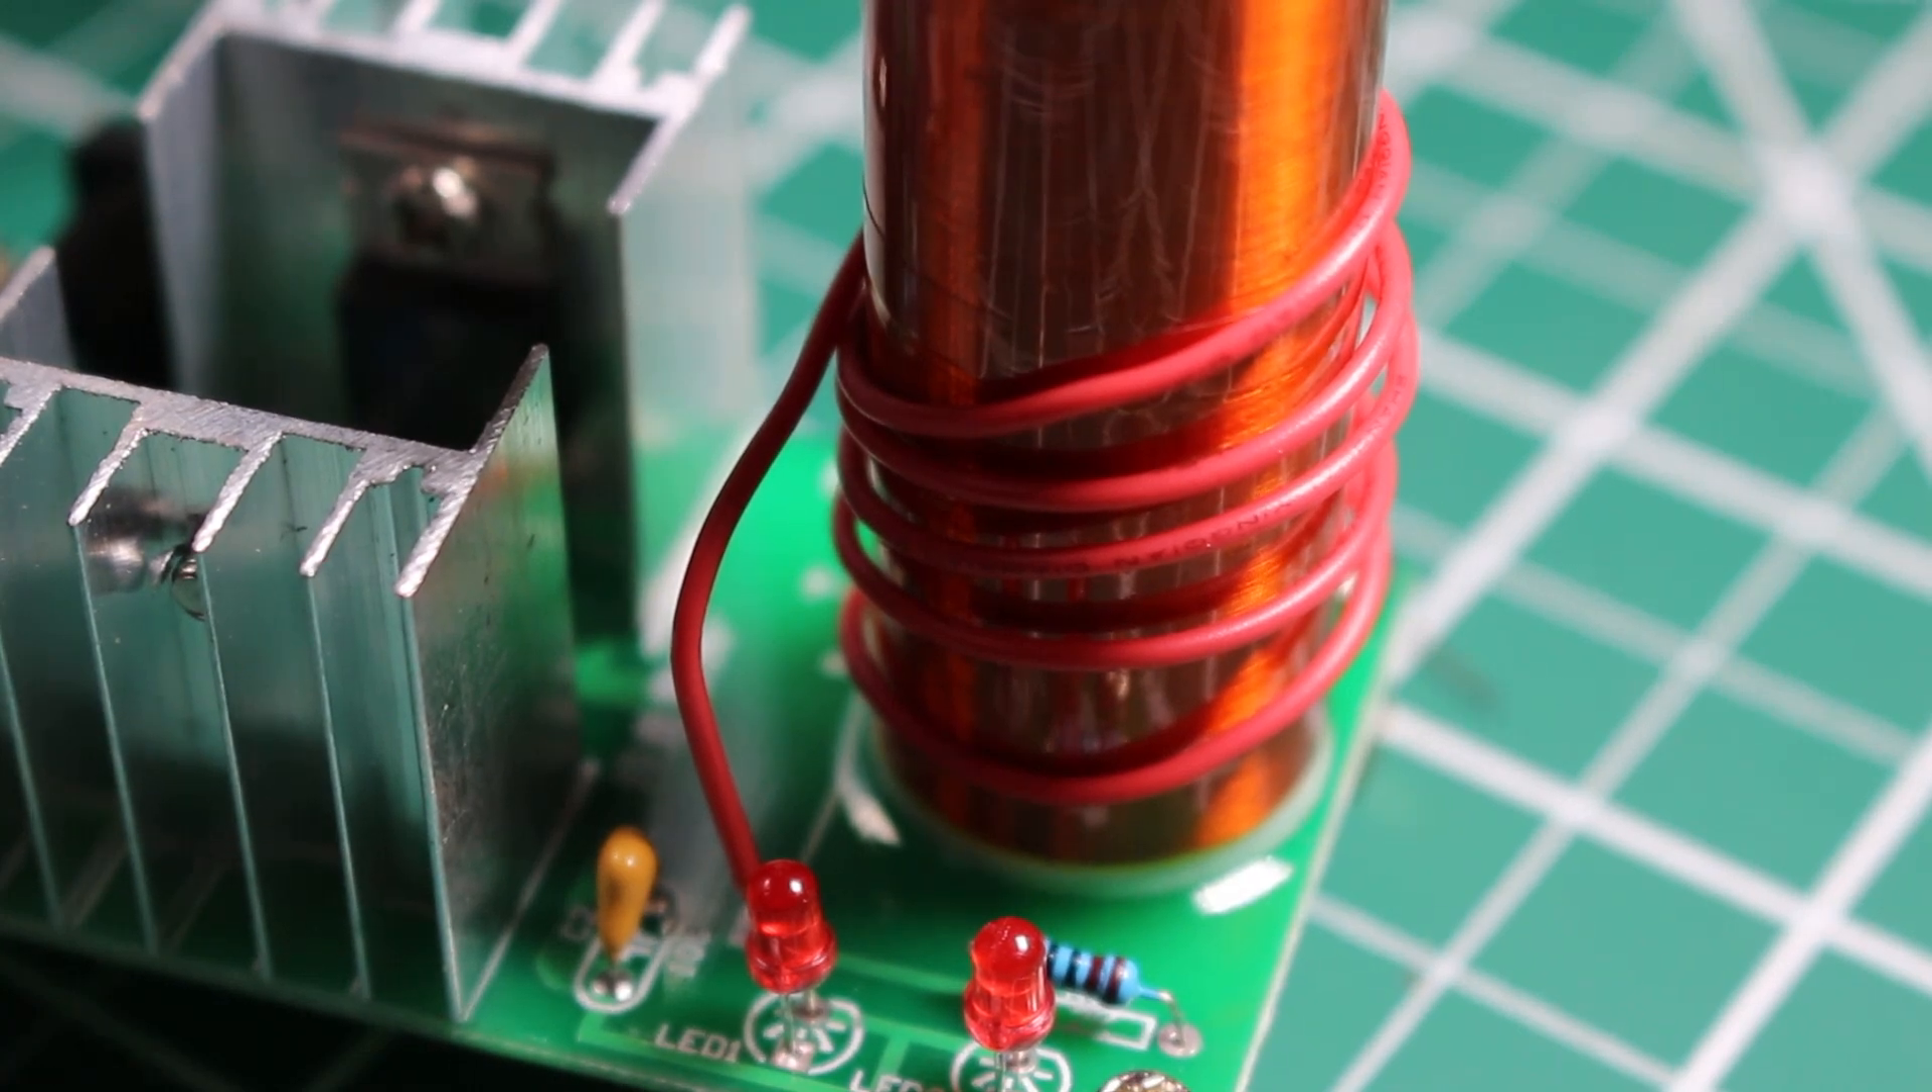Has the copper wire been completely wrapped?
Yes.